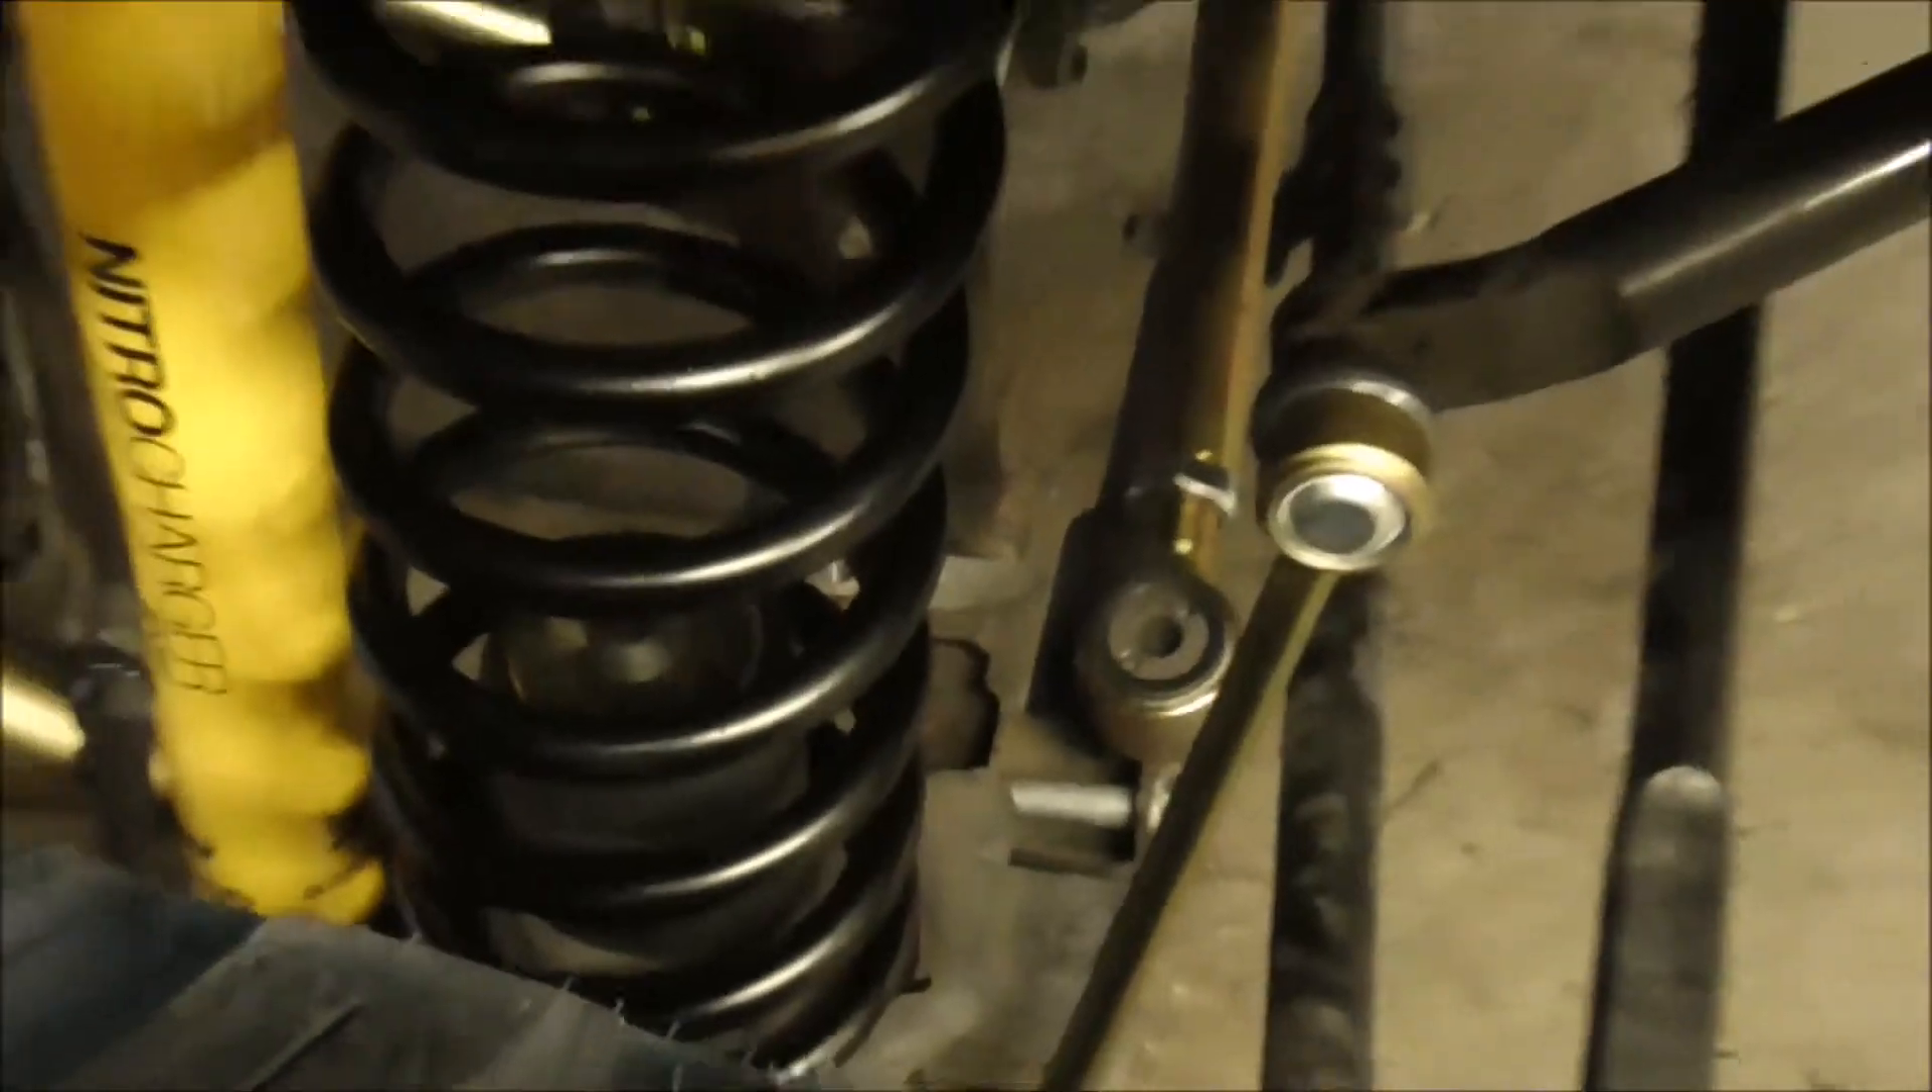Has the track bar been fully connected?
No.